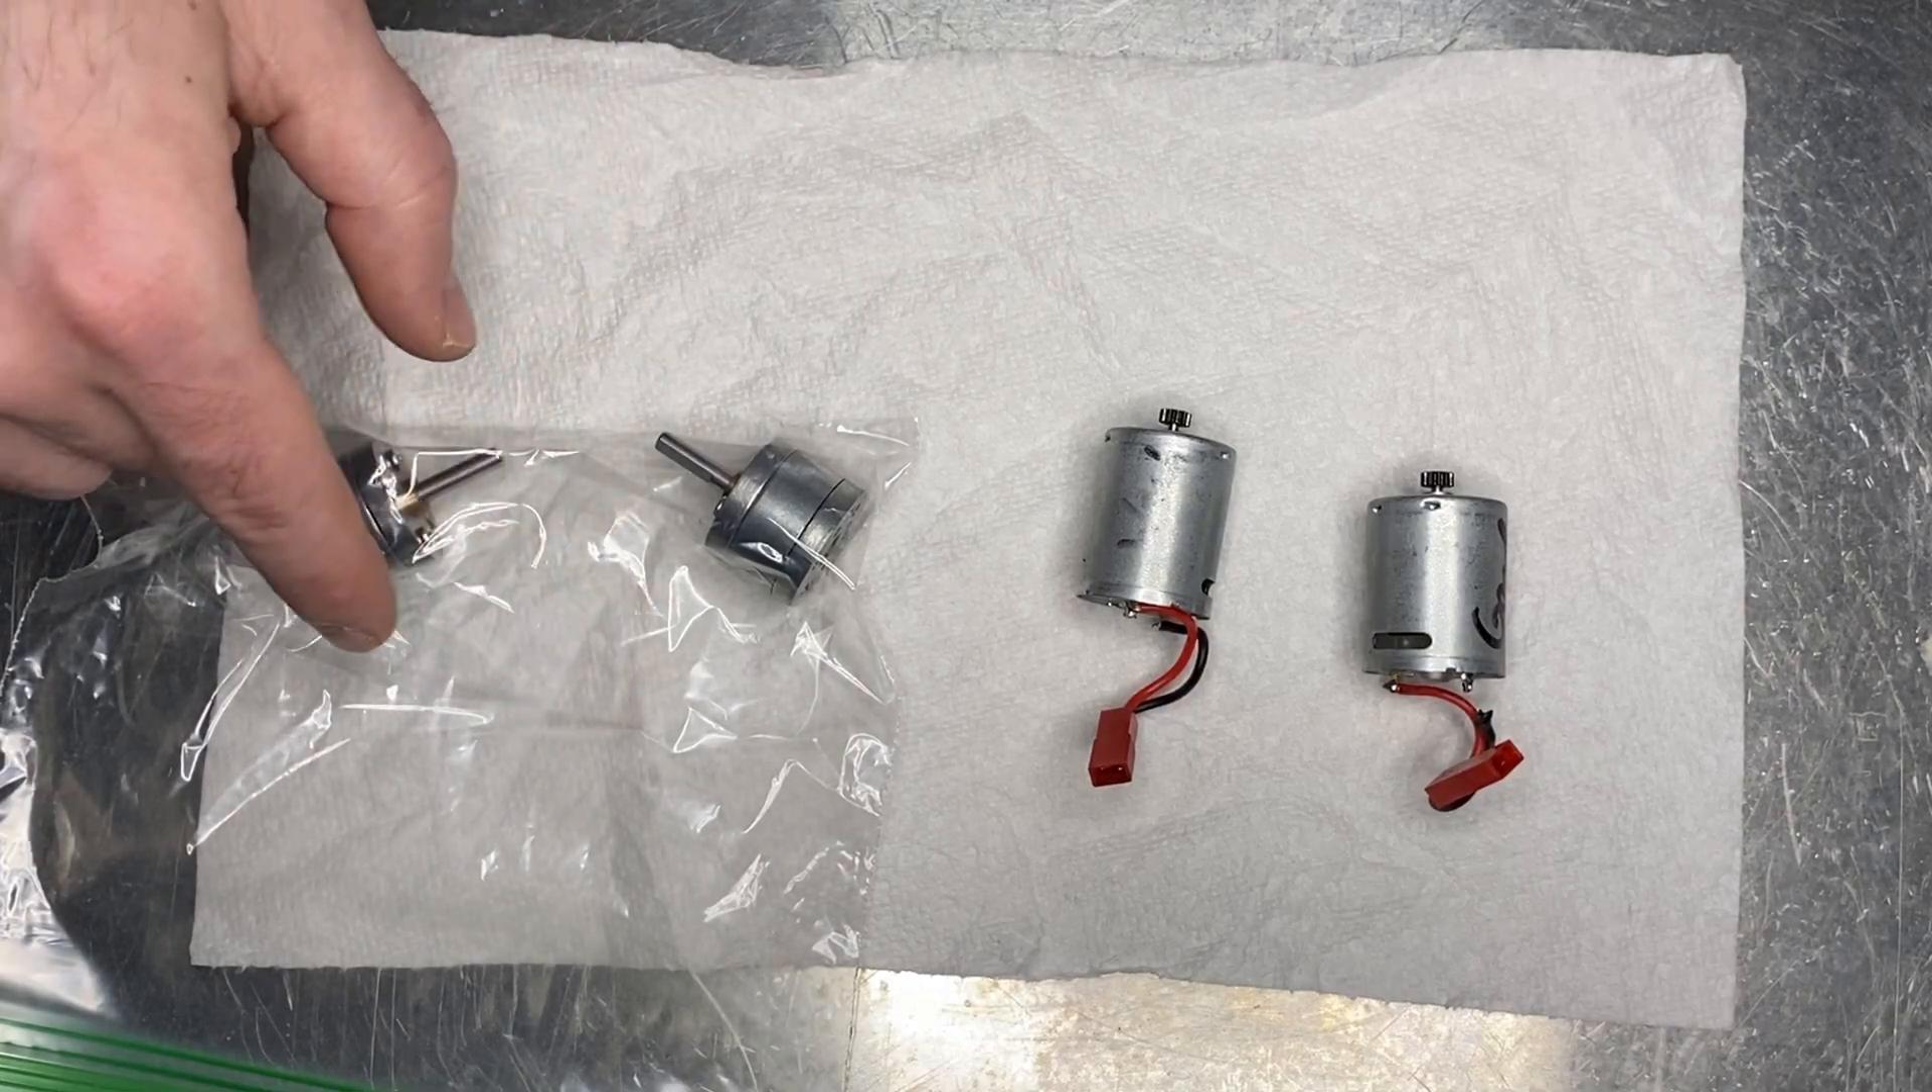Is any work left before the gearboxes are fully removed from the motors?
No.